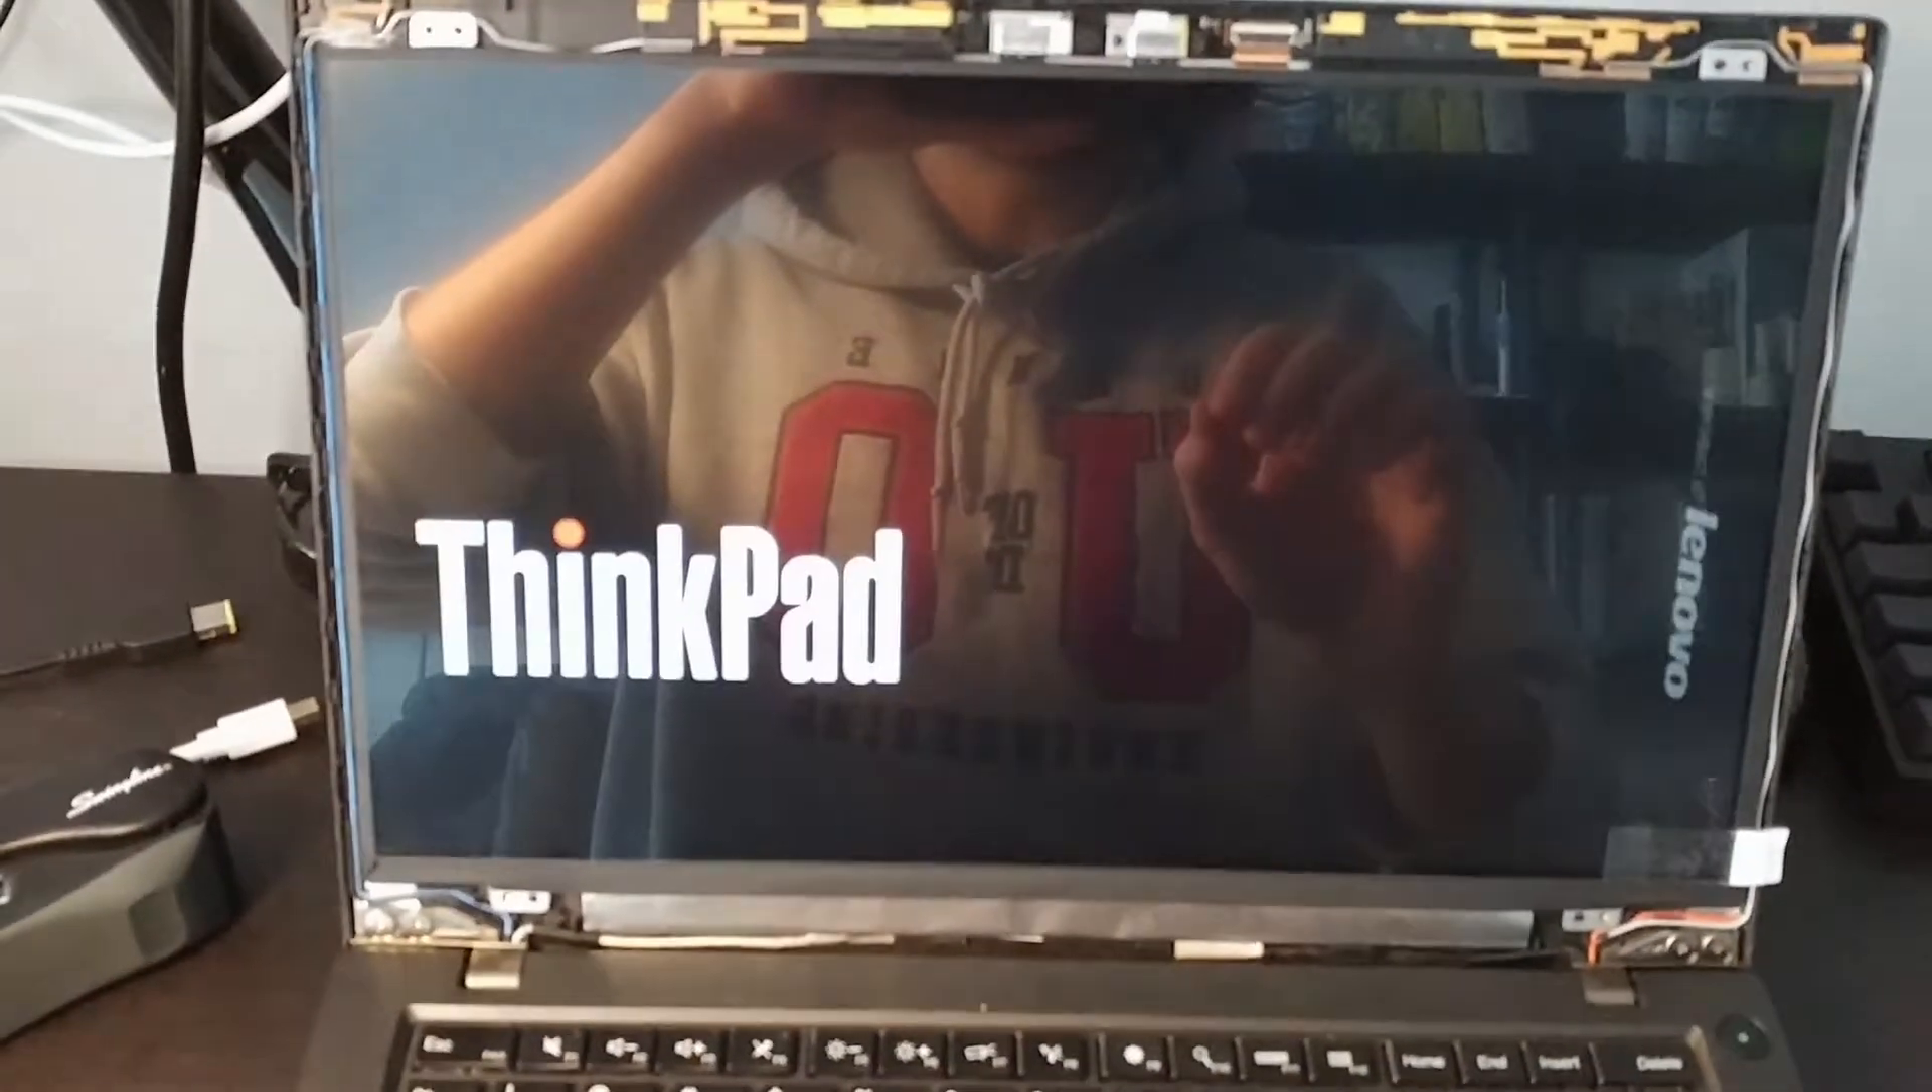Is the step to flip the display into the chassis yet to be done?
No.